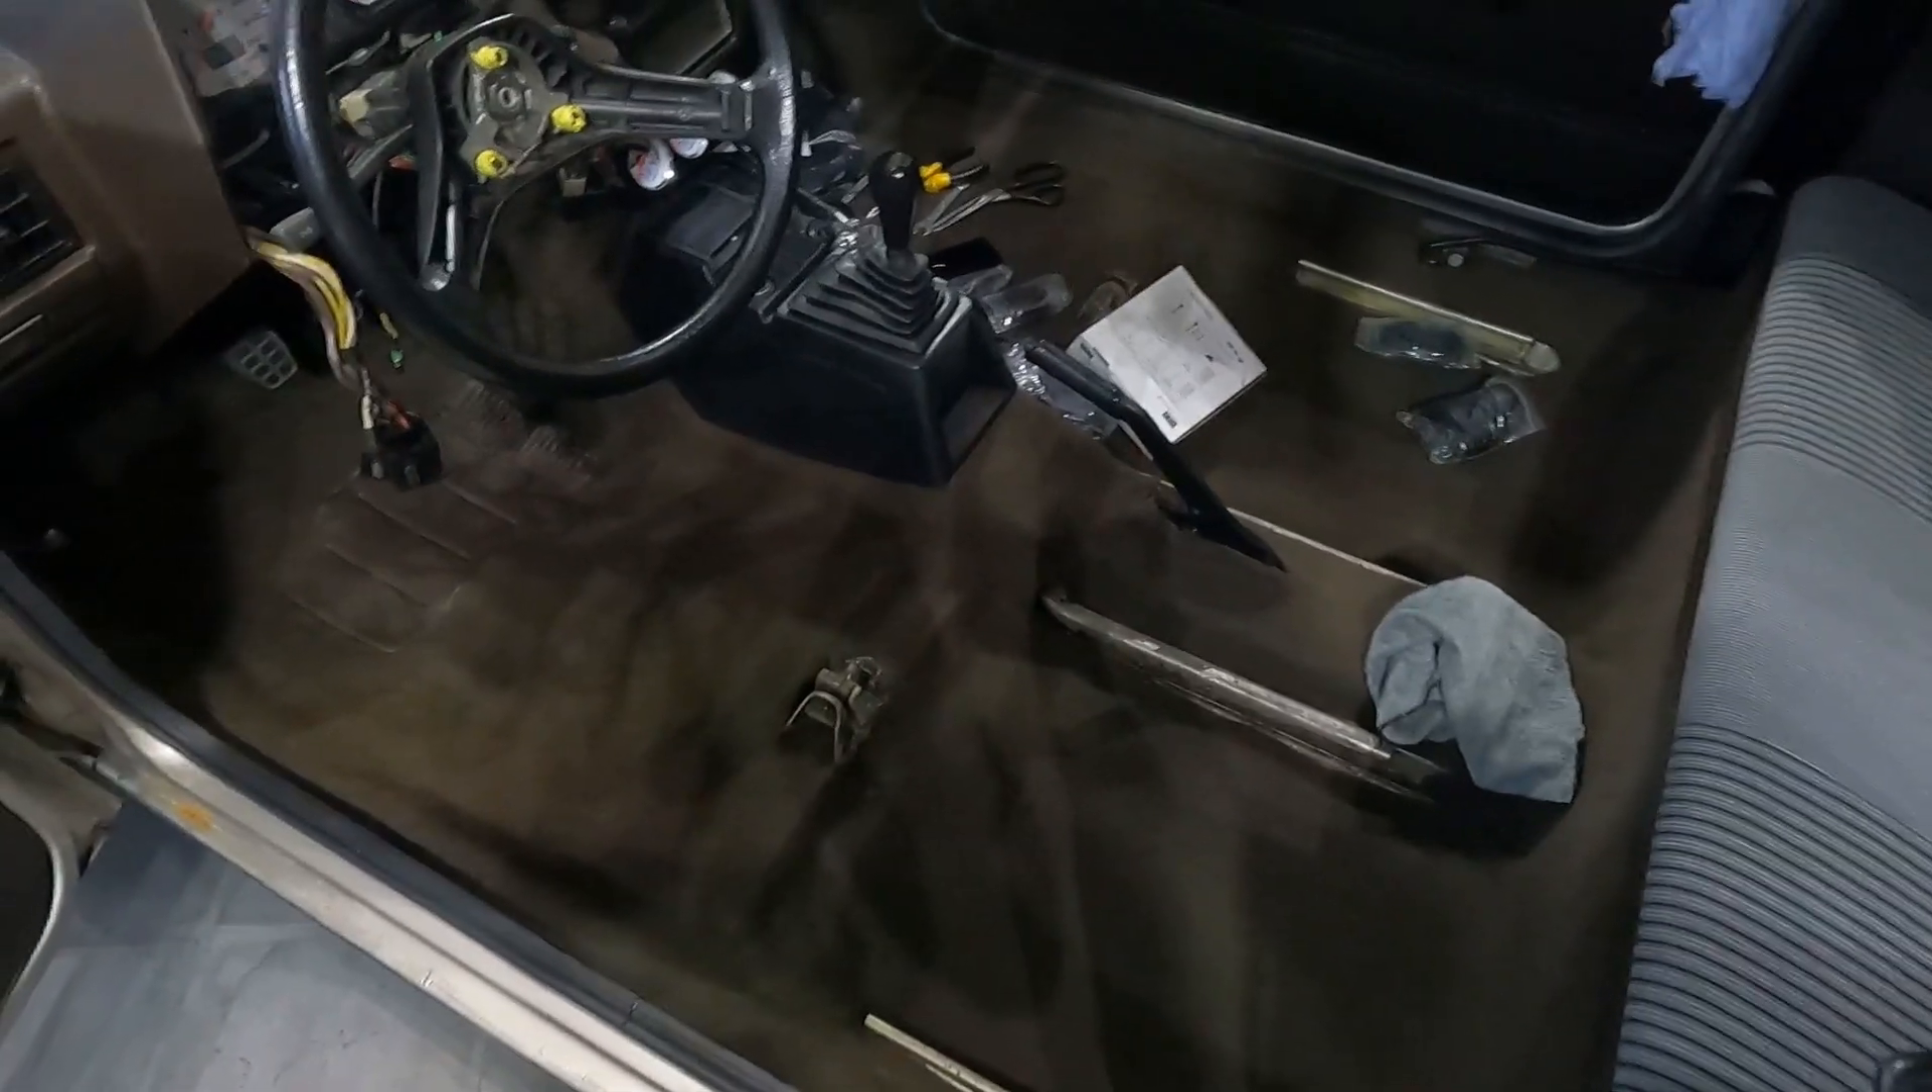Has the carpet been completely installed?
Yes.